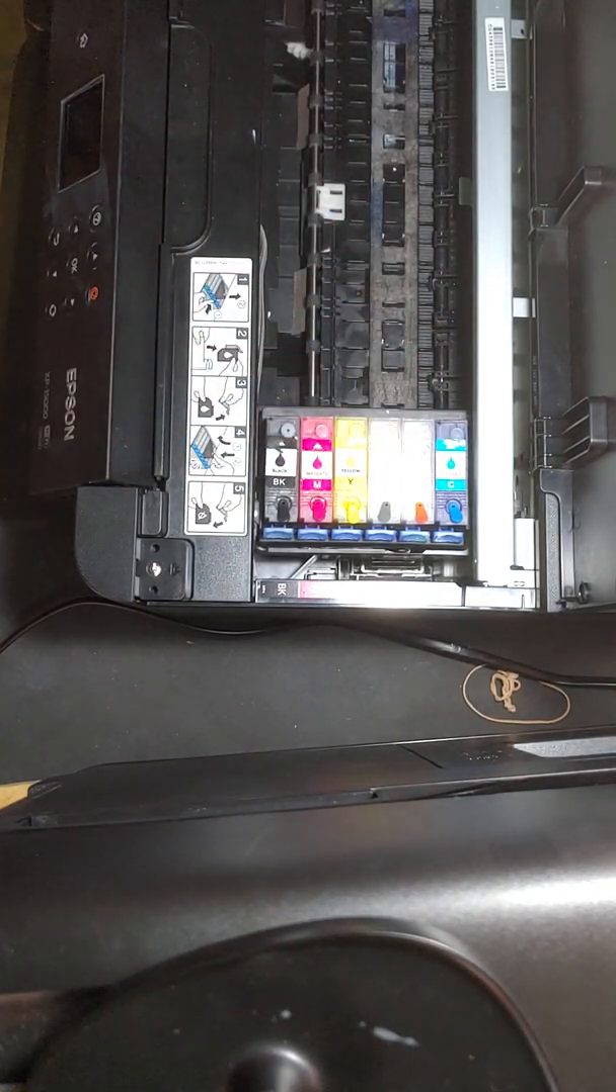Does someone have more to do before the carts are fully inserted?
No.